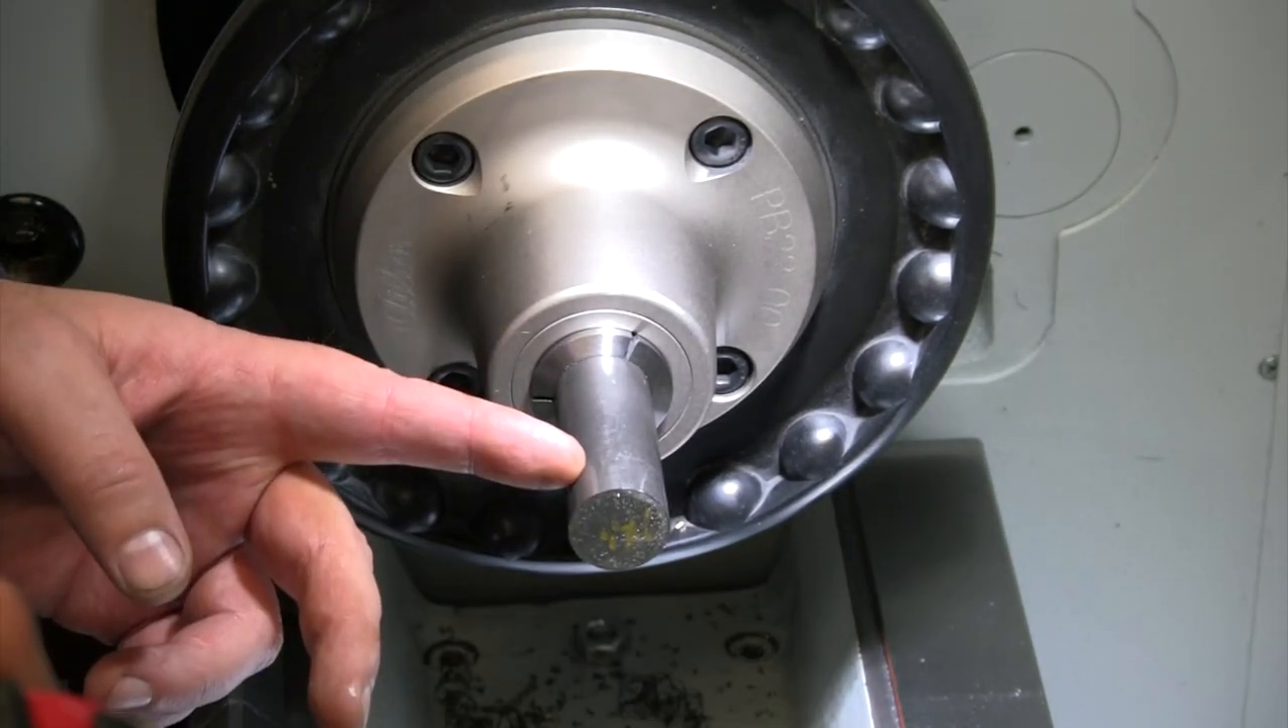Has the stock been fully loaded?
Yes.